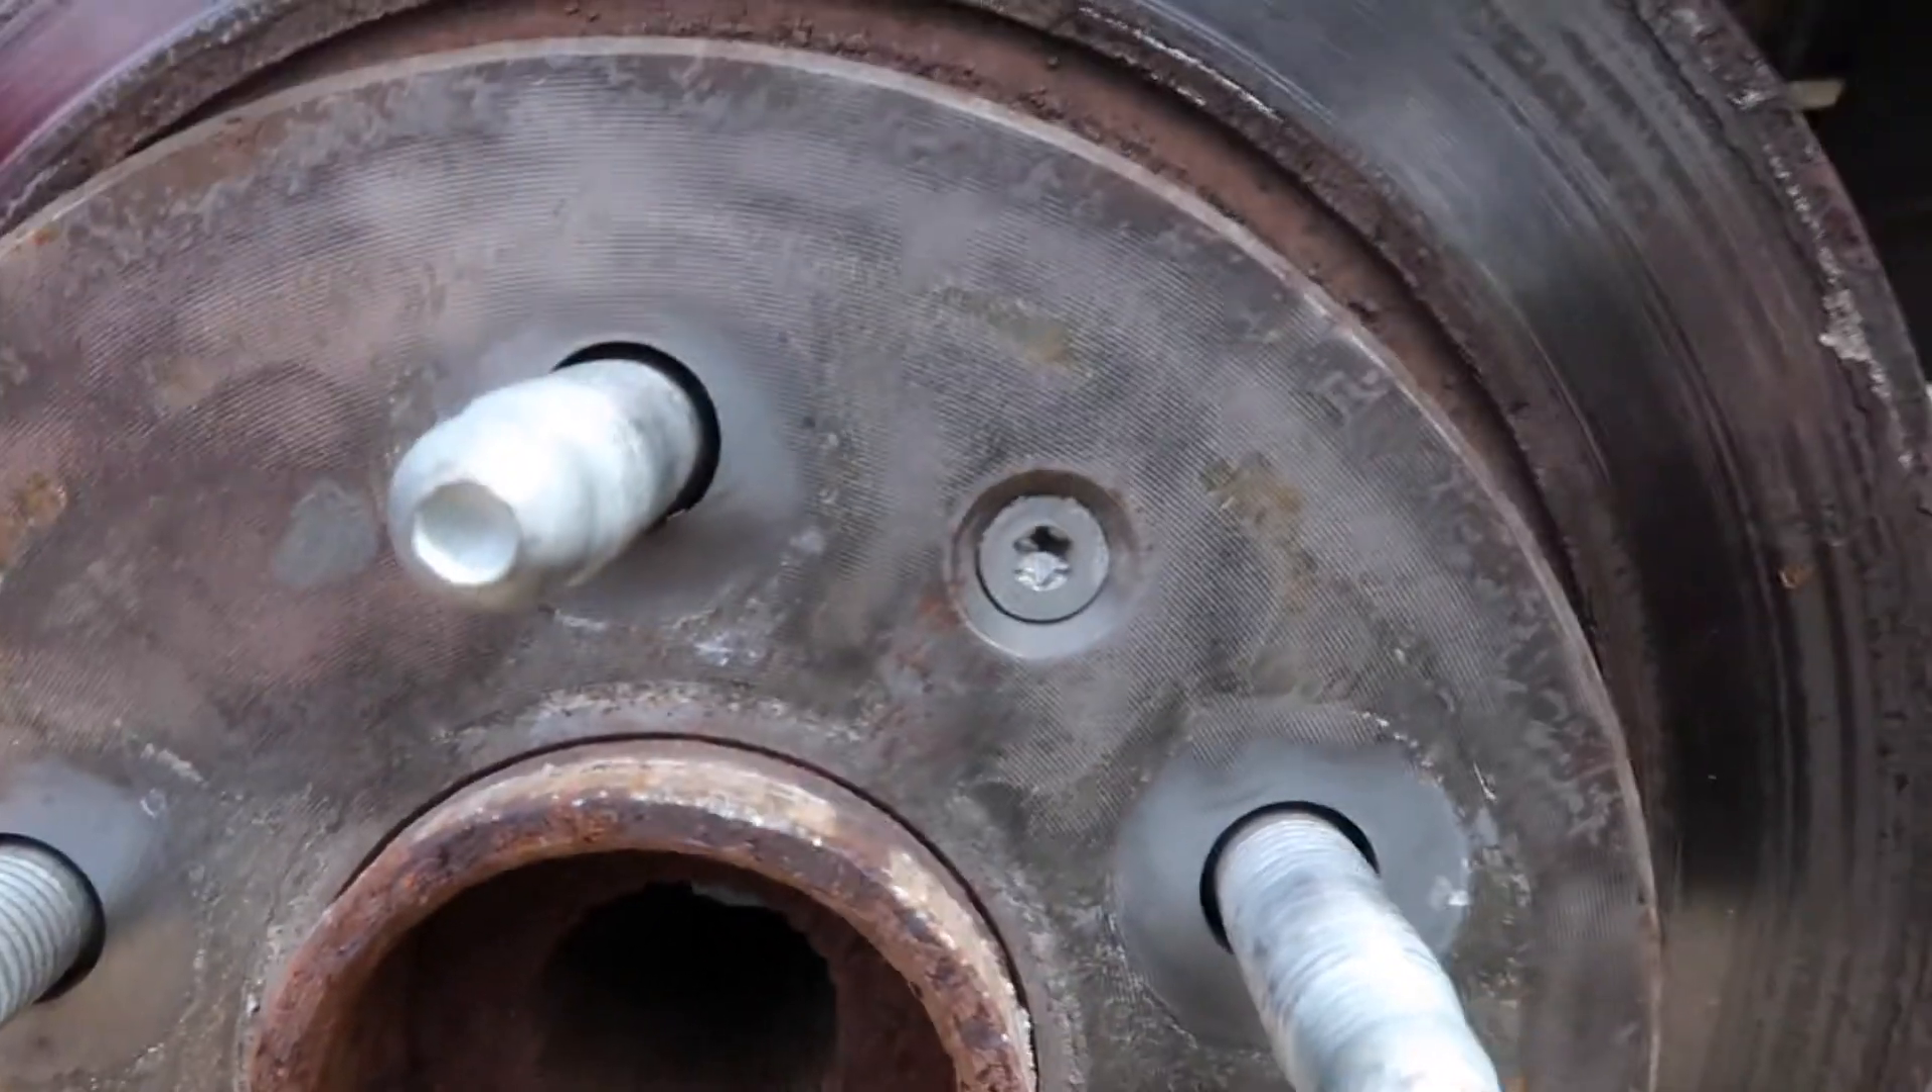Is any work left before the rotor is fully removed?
Yes.